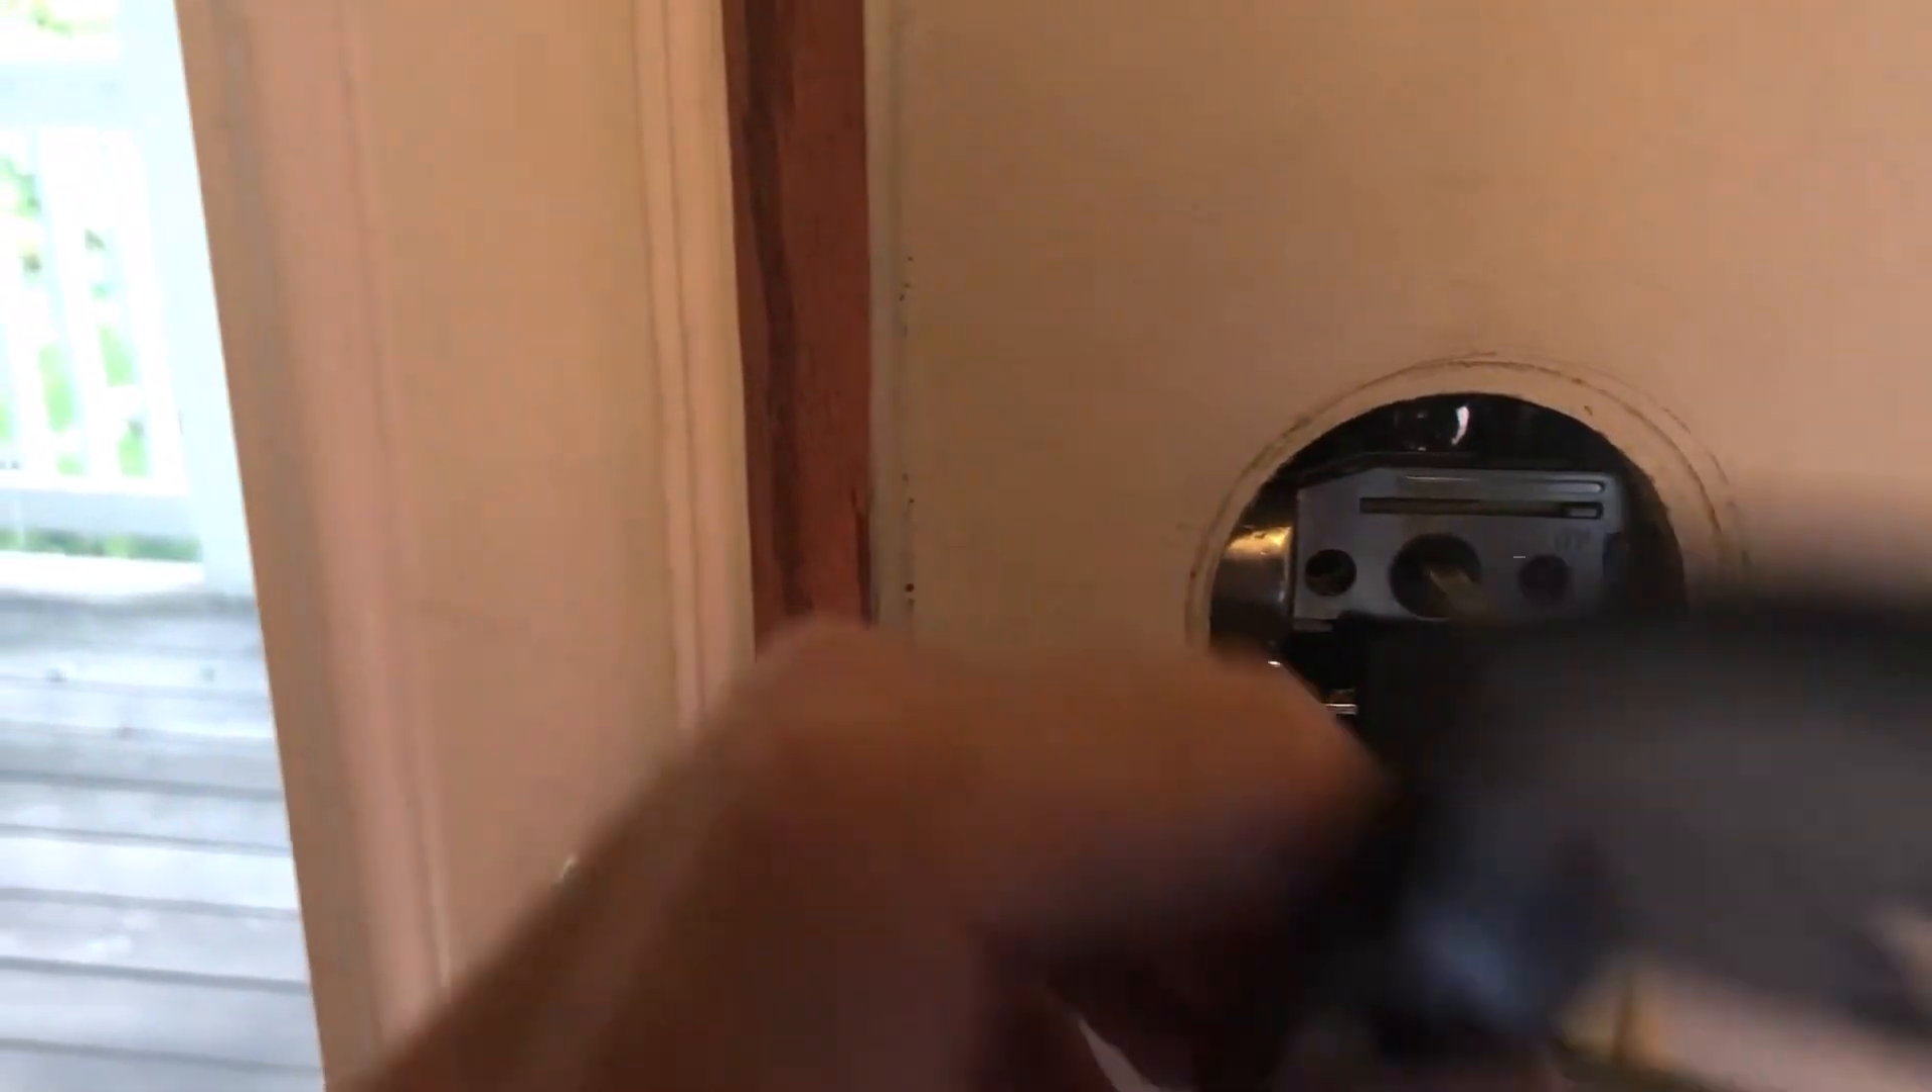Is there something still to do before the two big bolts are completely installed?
Yes.